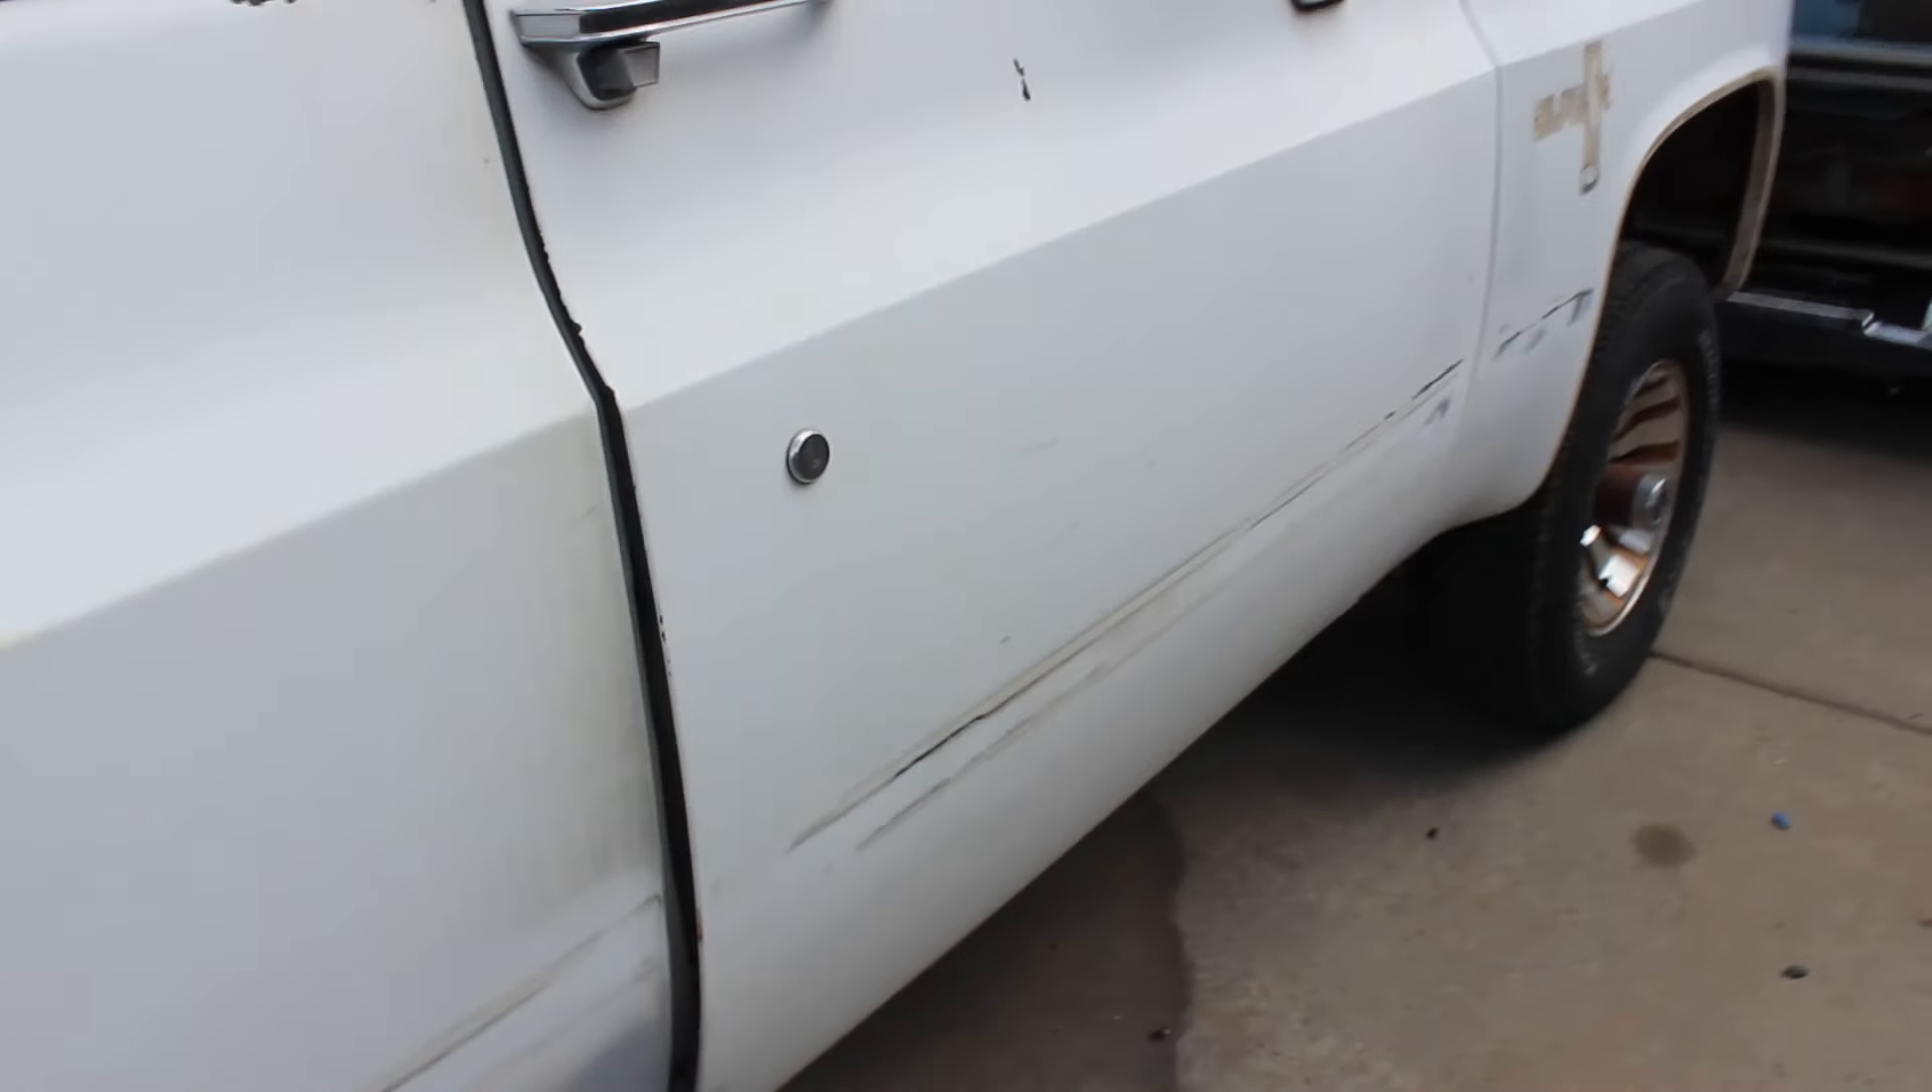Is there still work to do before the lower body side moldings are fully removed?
No.